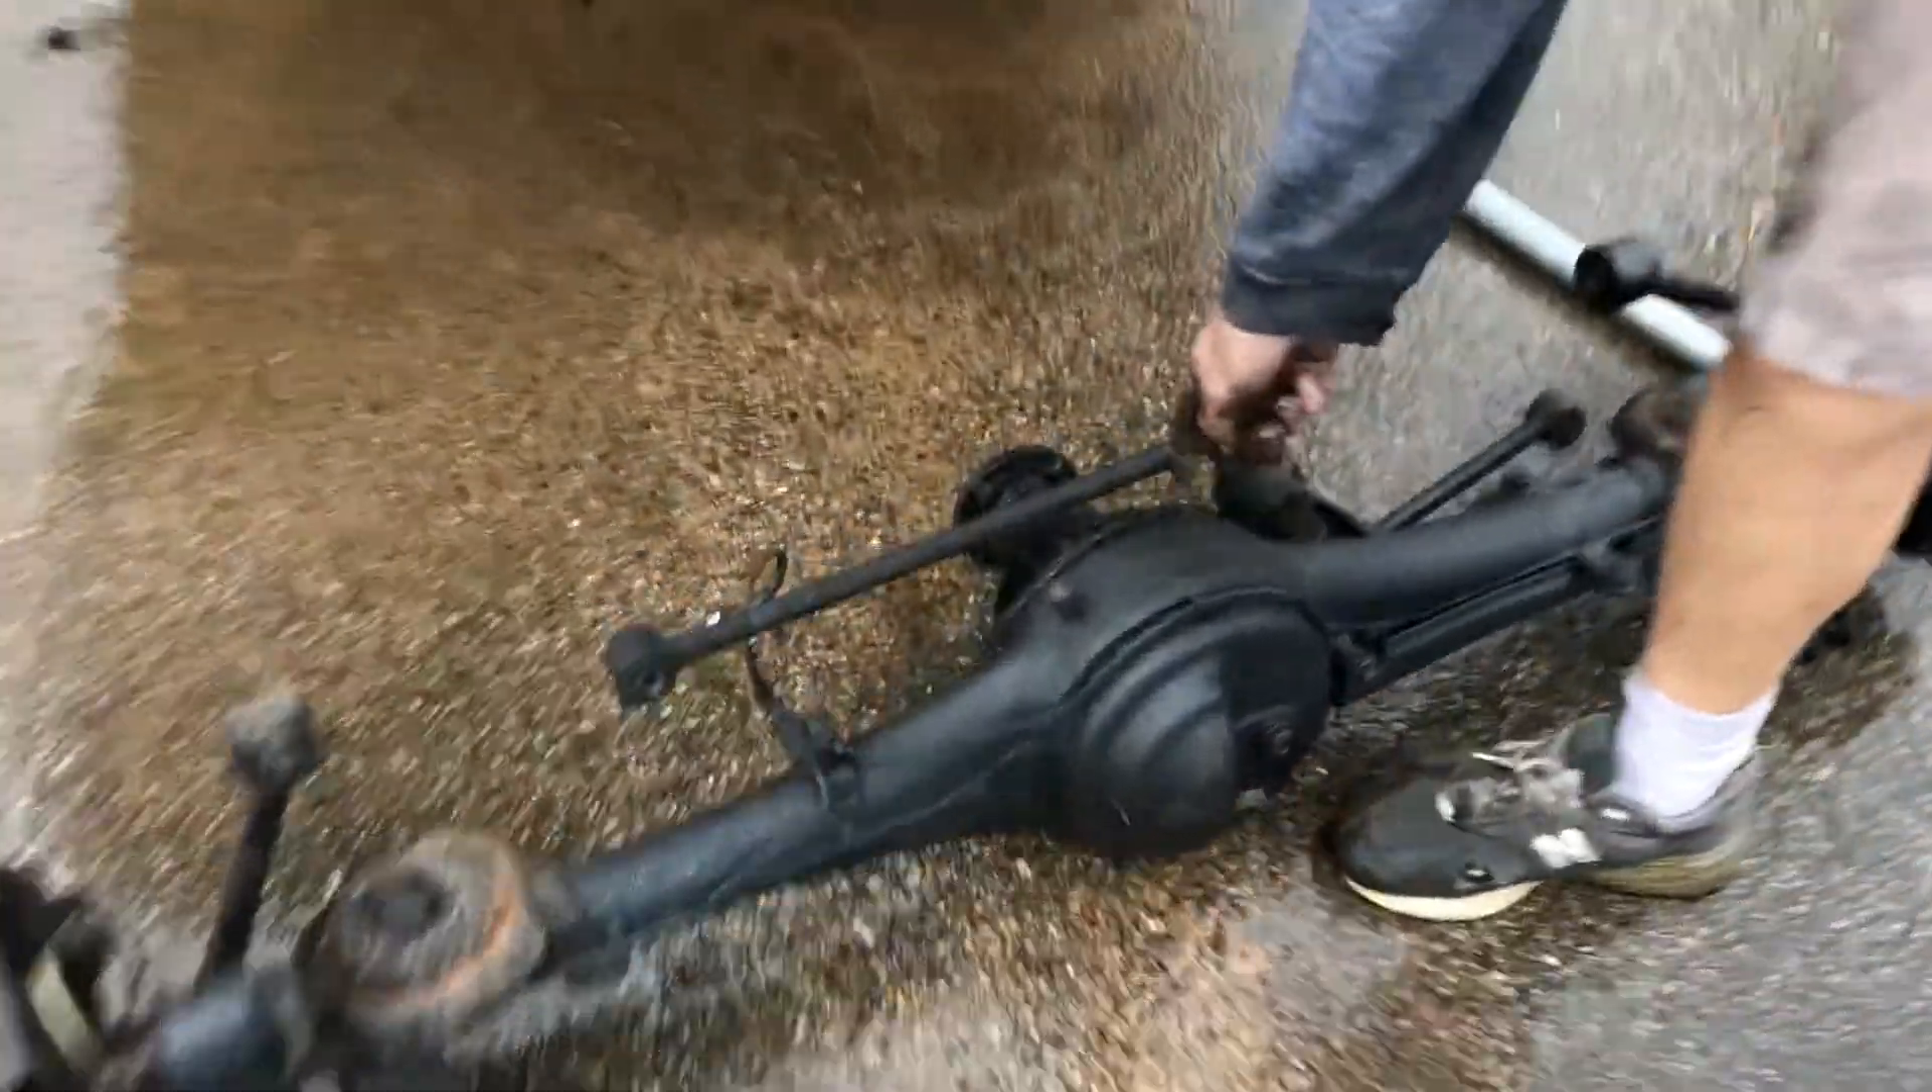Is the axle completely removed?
Yes.